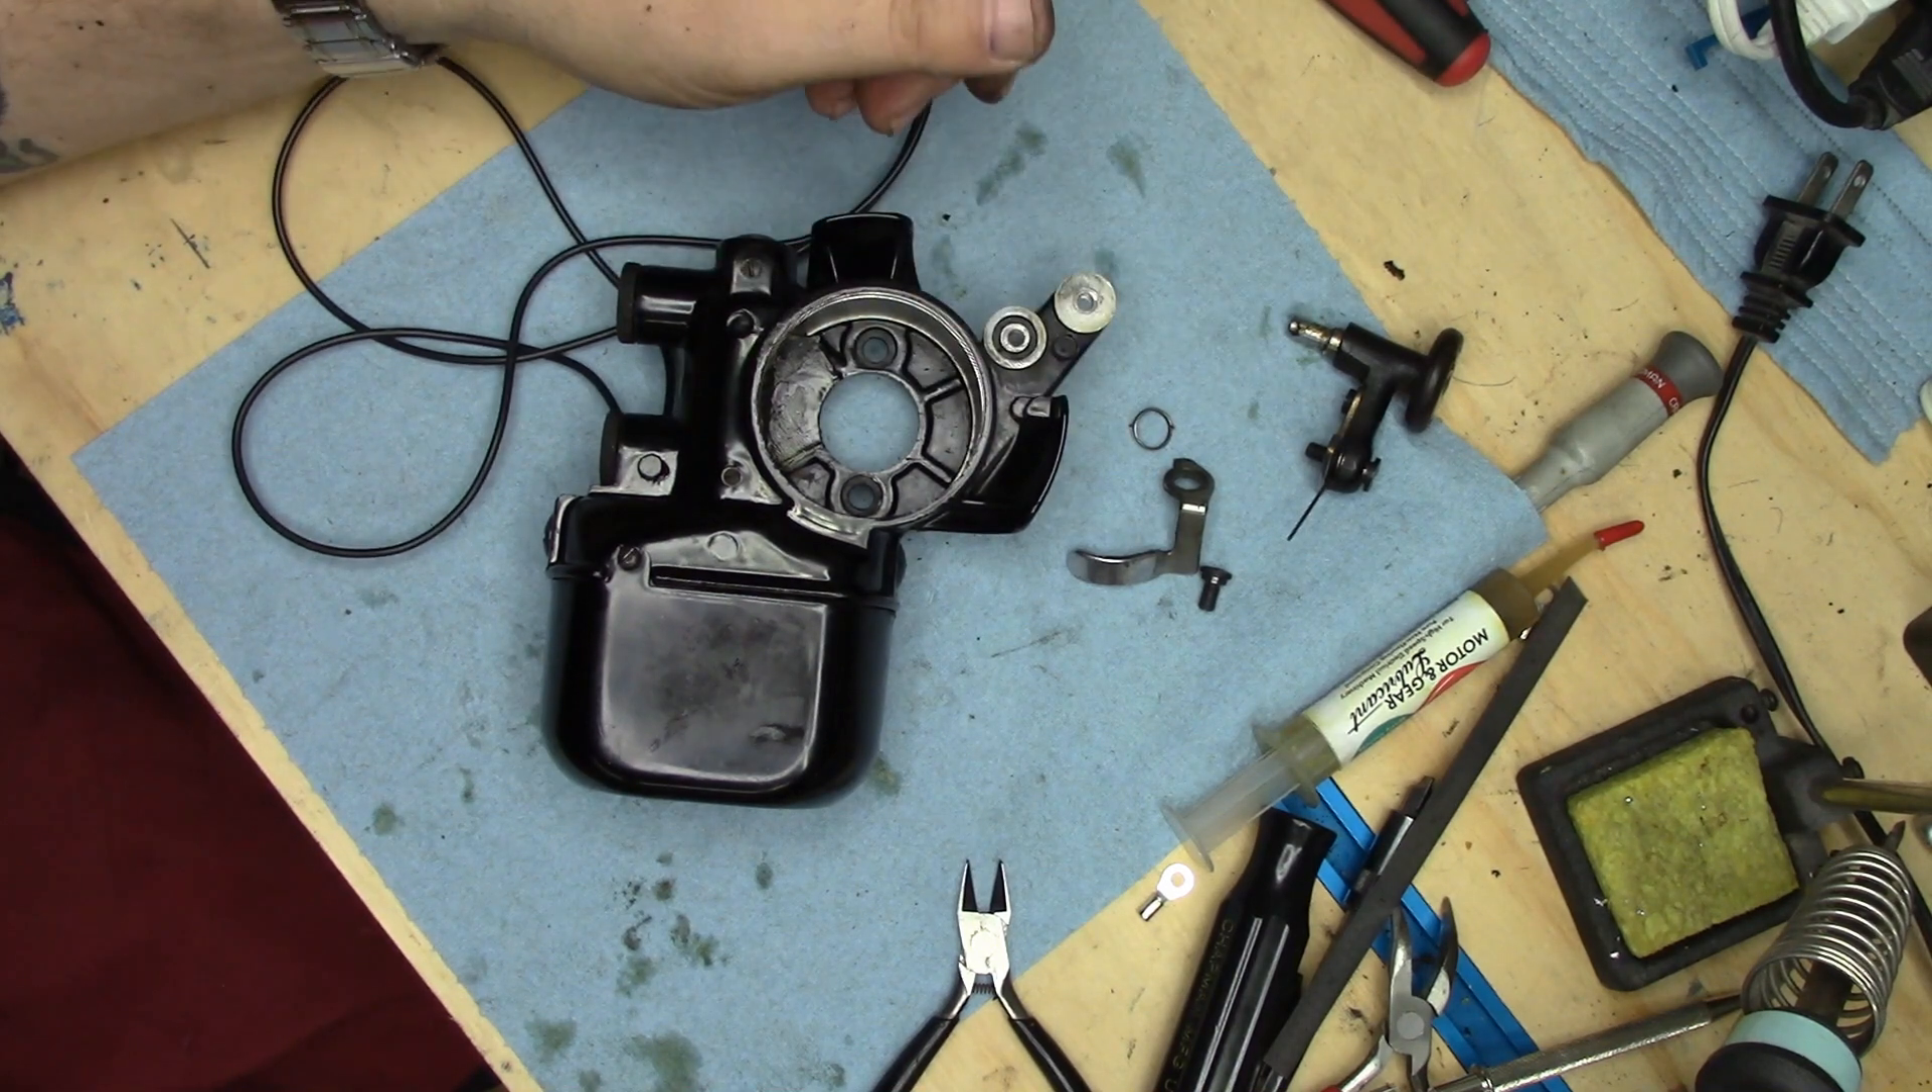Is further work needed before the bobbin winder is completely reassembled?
Yes.